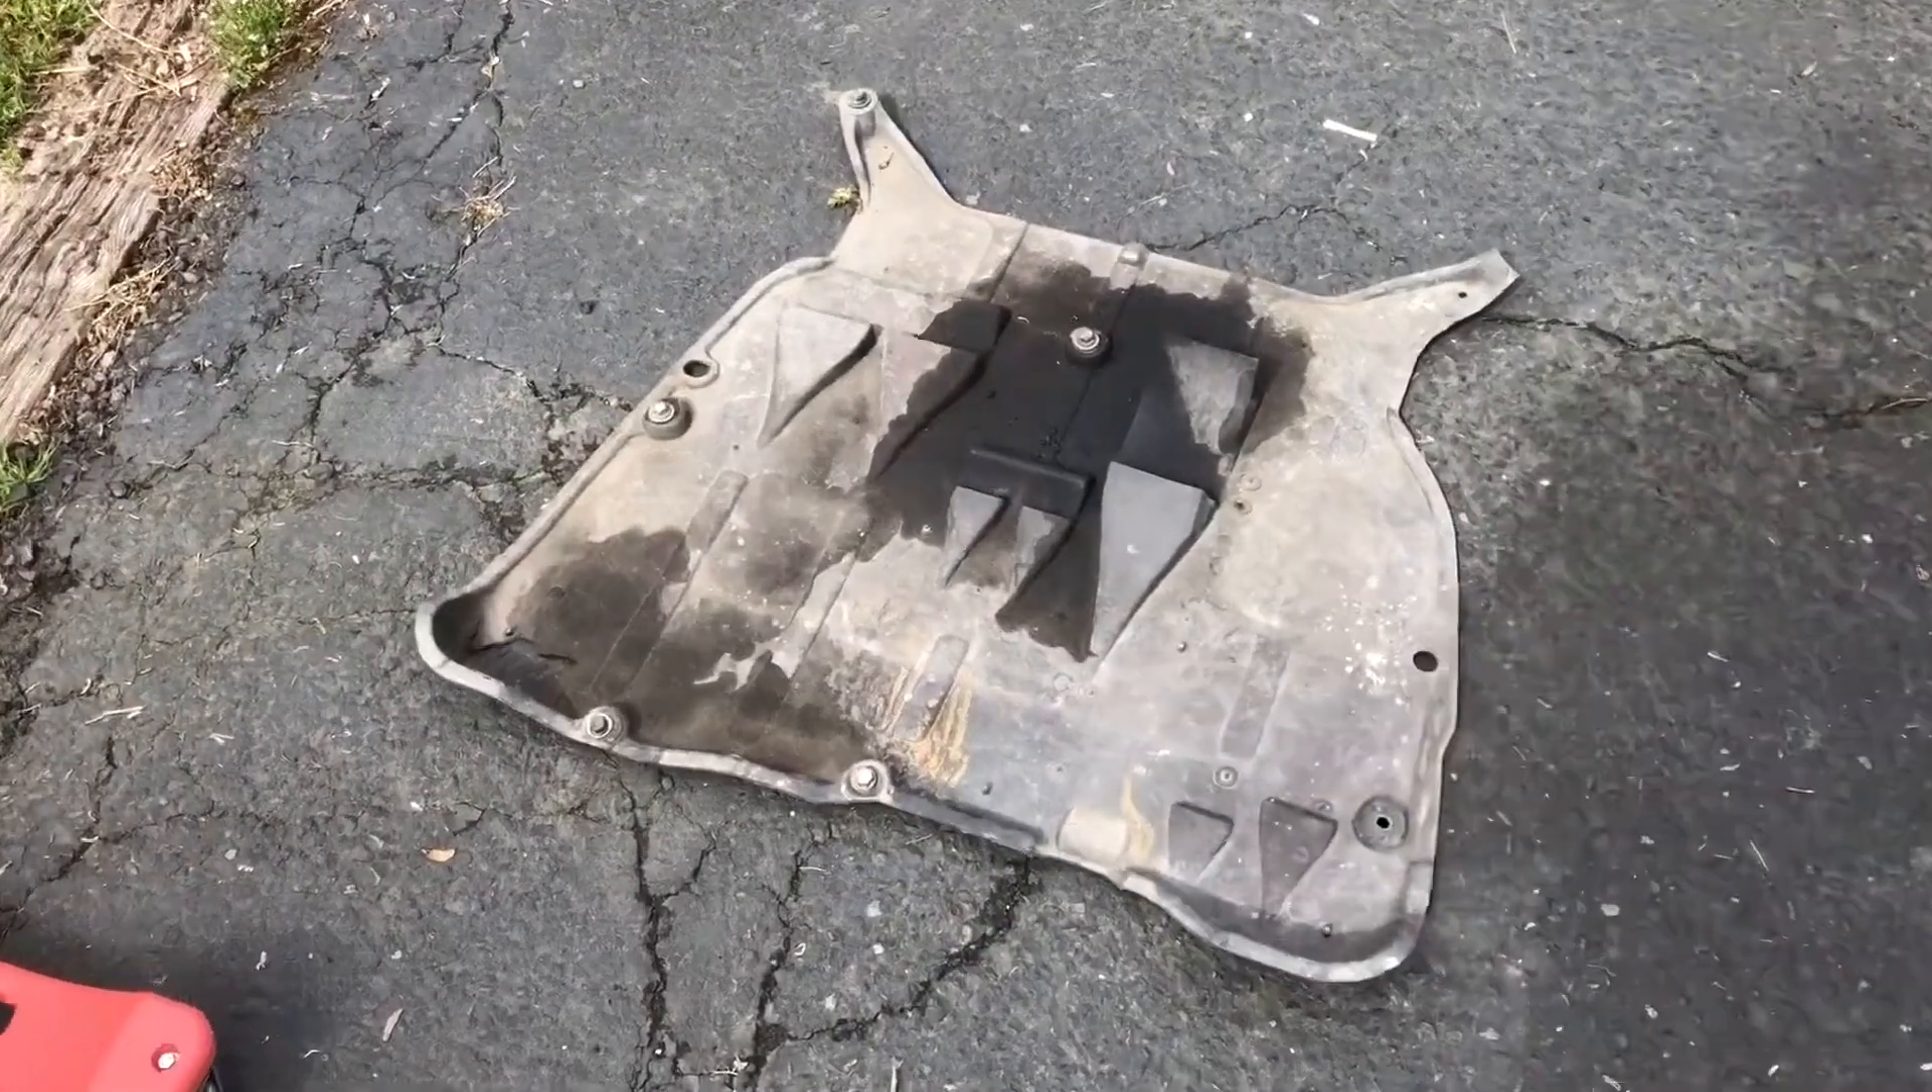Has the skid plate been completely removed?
Yes.